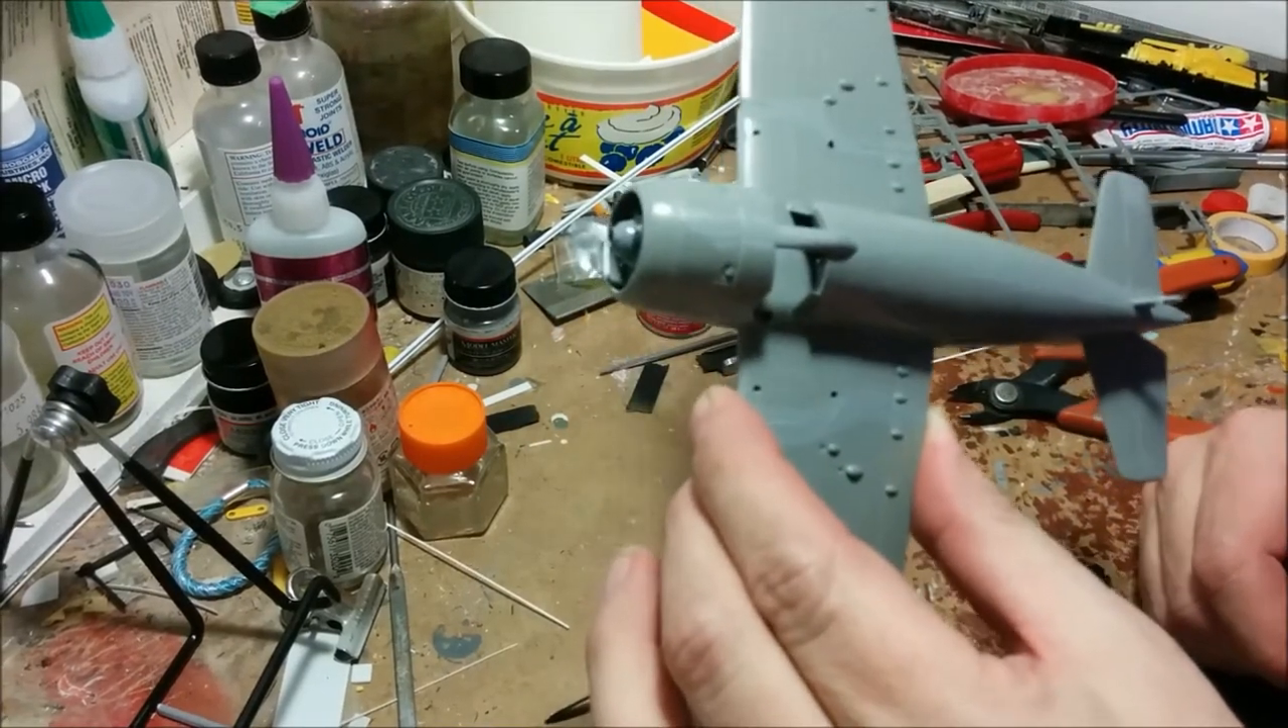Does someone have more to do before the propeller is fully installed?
Yes.